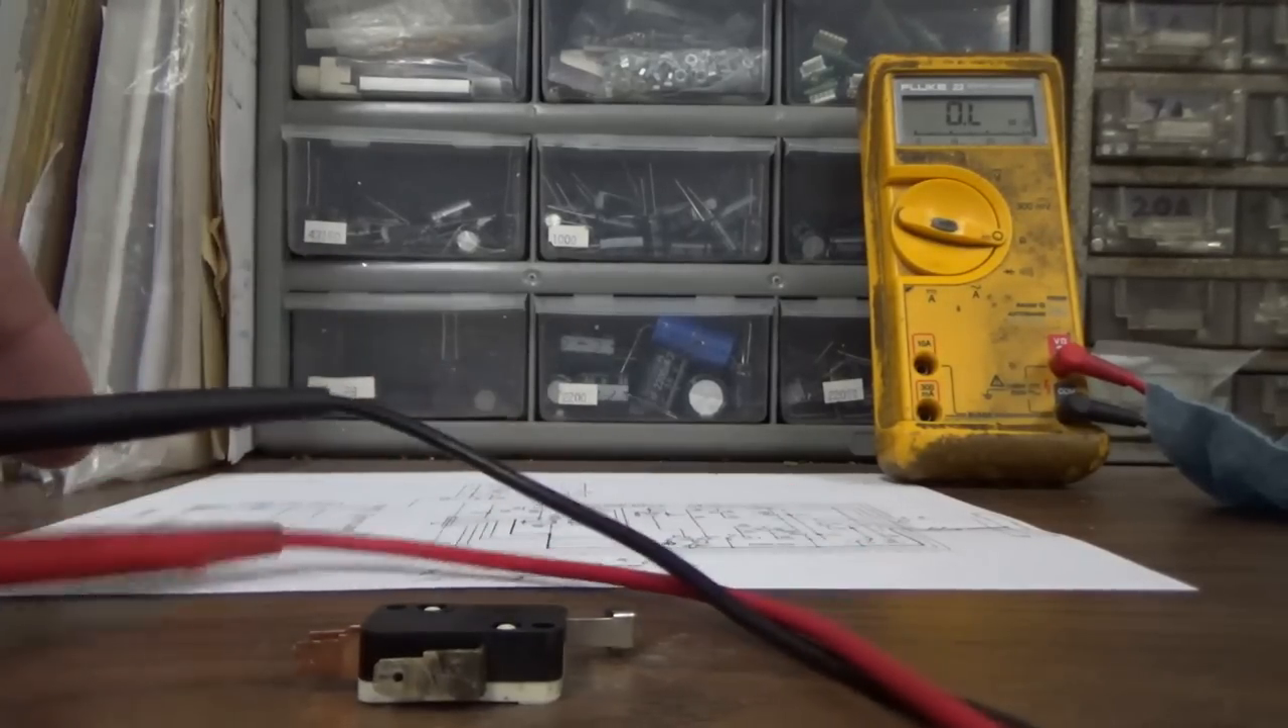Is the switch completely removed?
Yes.